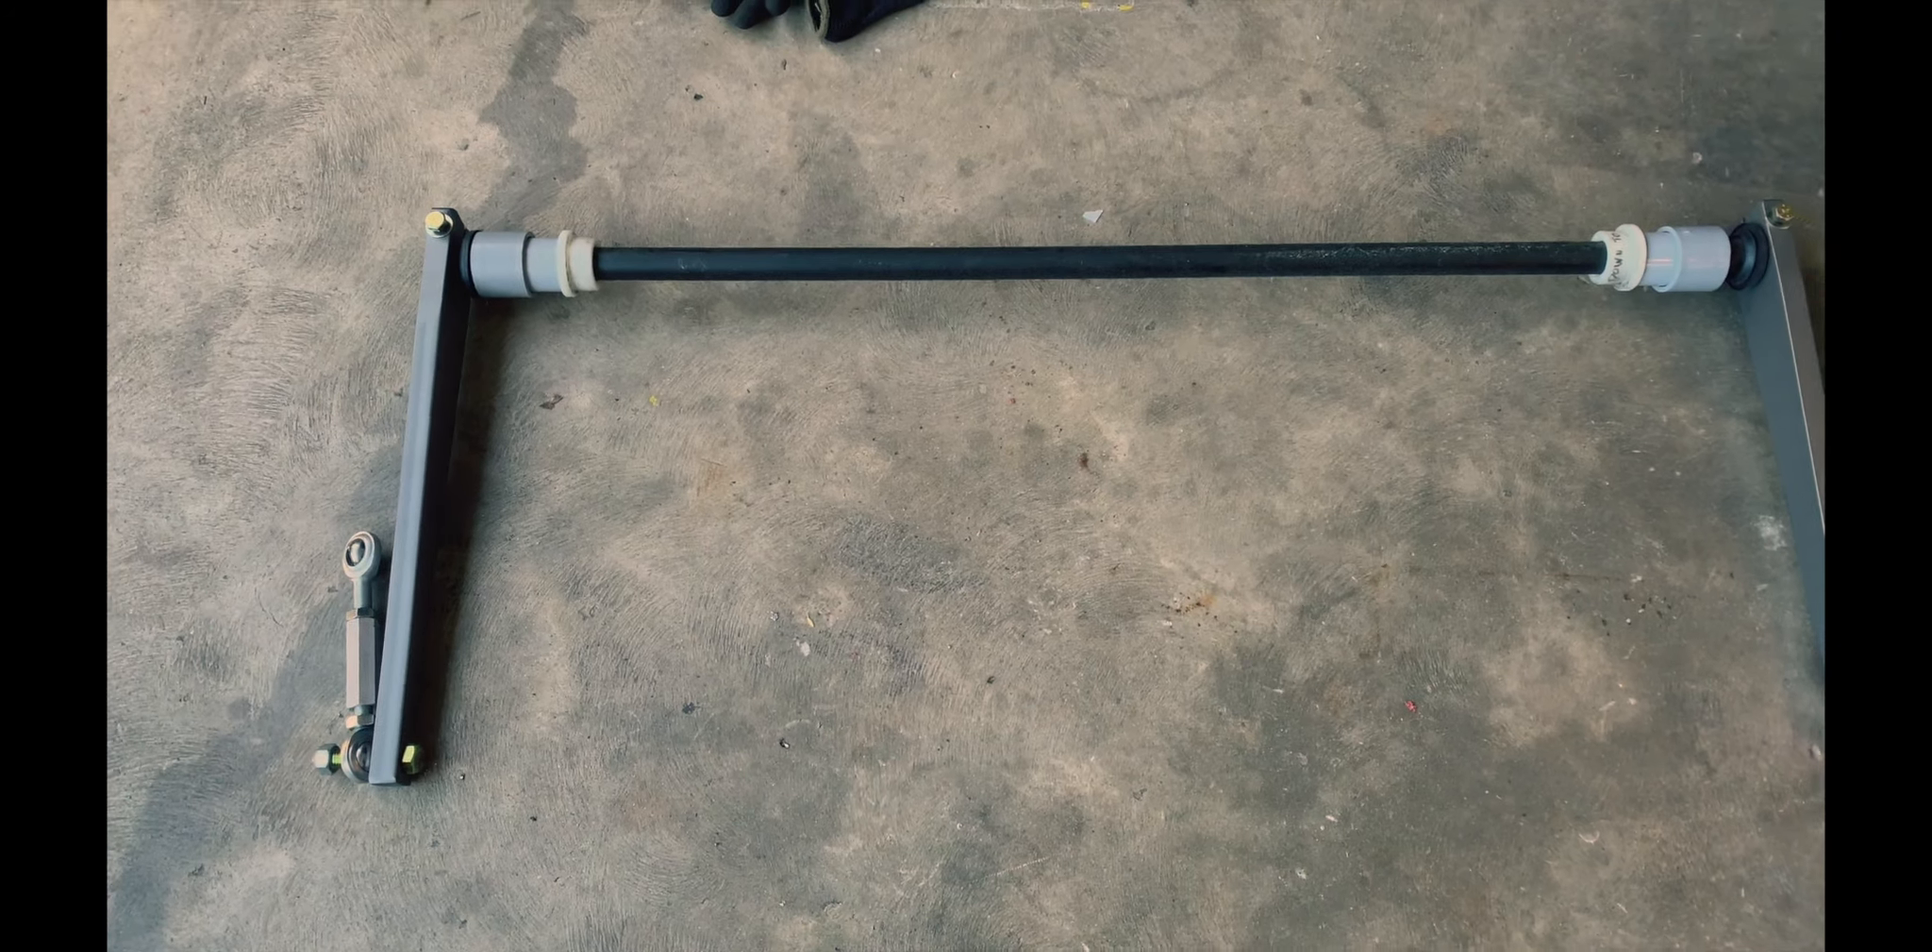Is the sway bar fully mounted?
No.